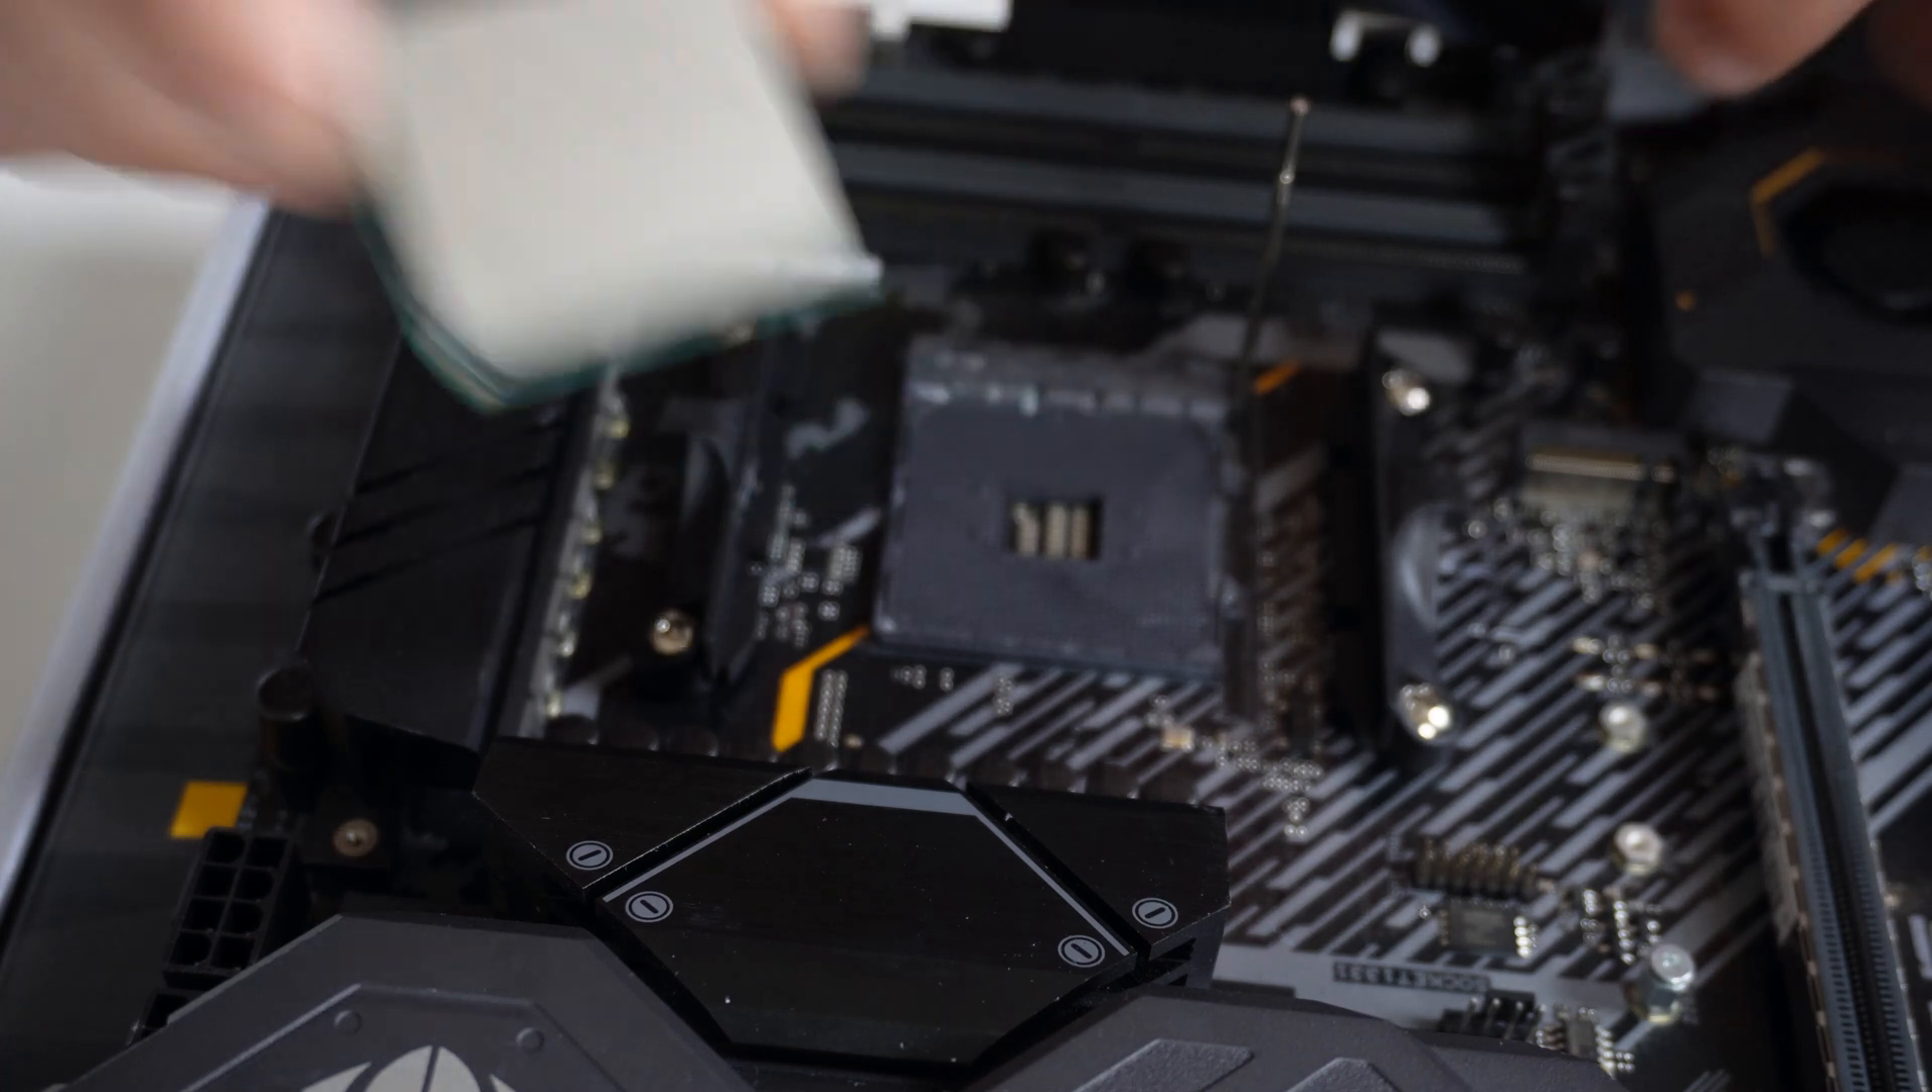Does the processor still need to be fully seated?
Yes.